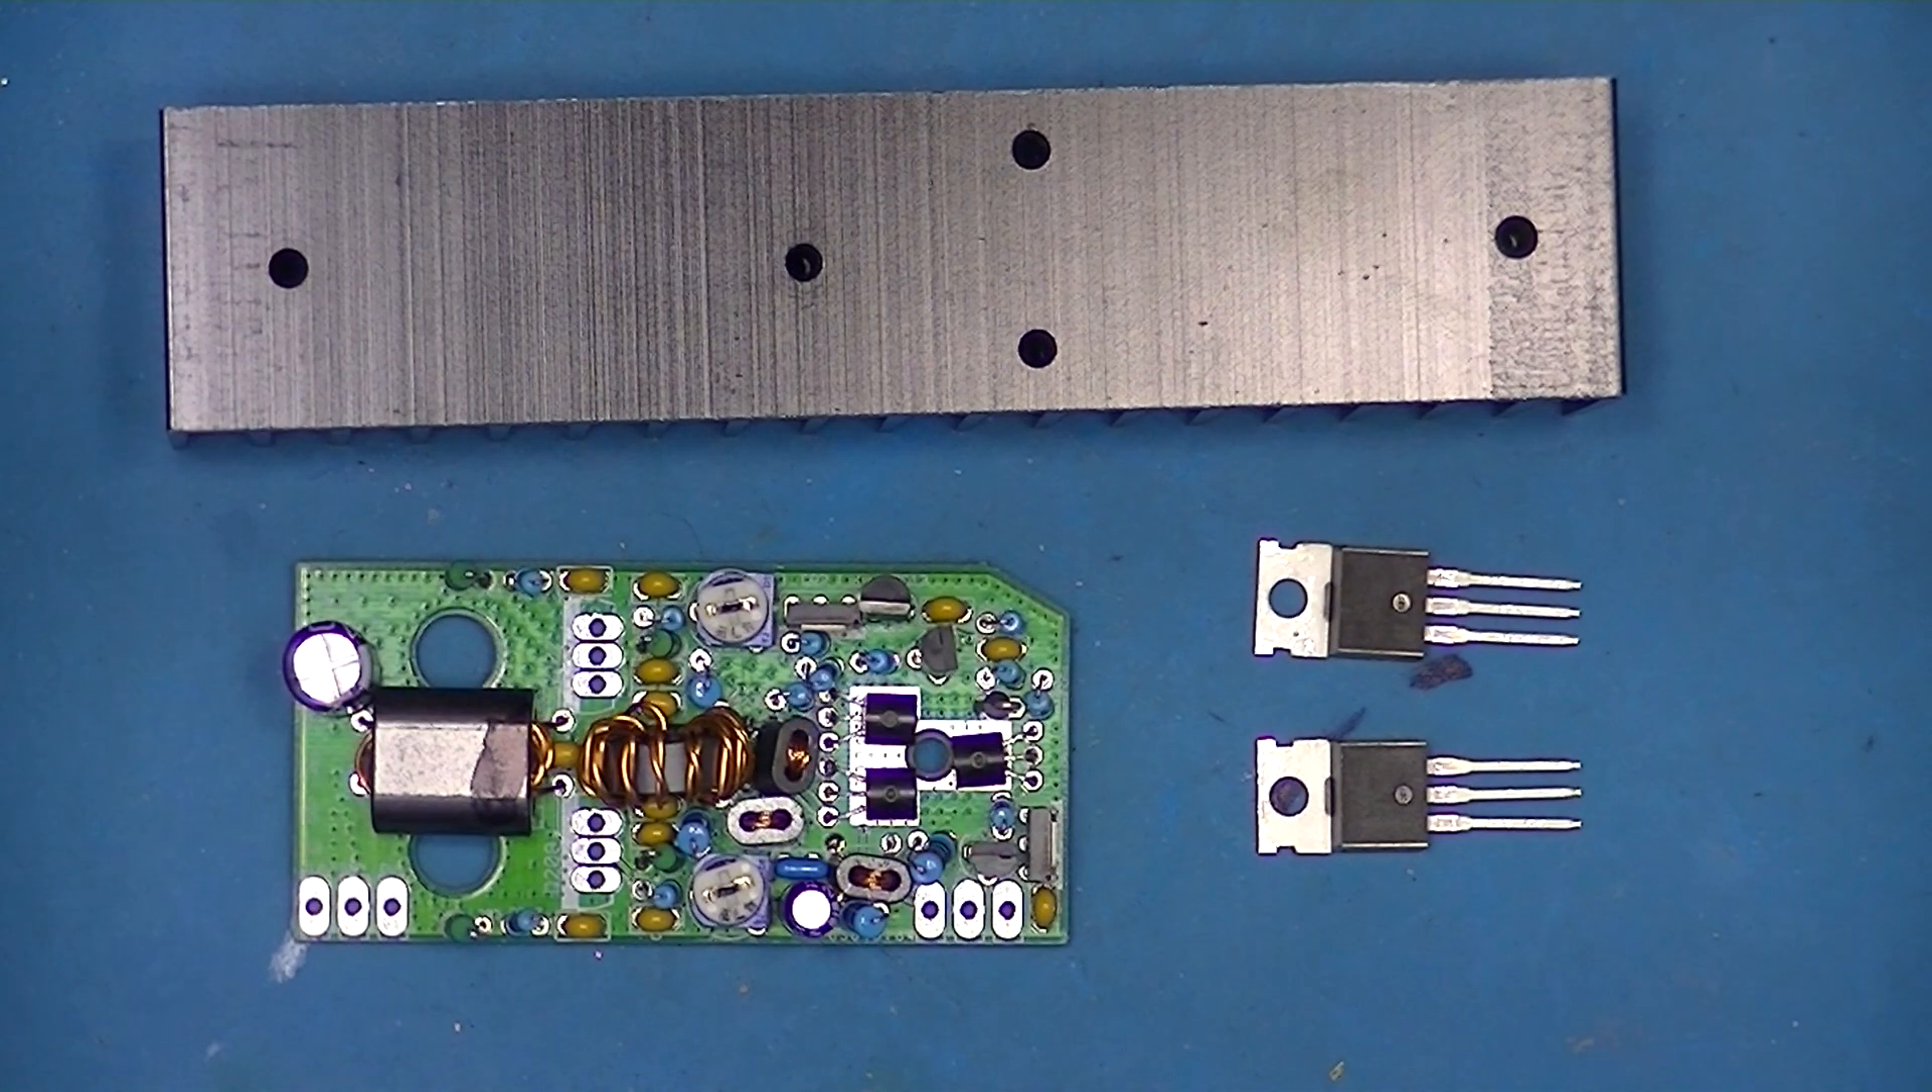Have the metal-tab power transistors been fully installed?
No.